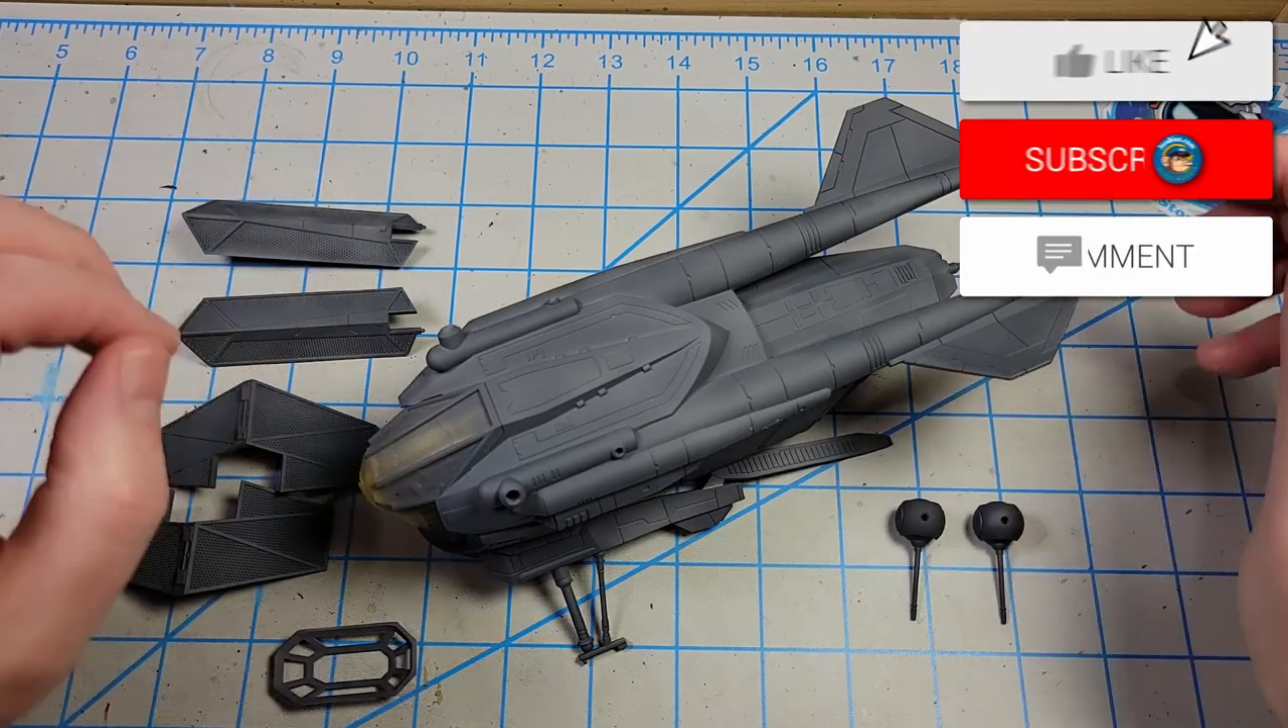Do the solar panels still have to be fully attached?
Yes.